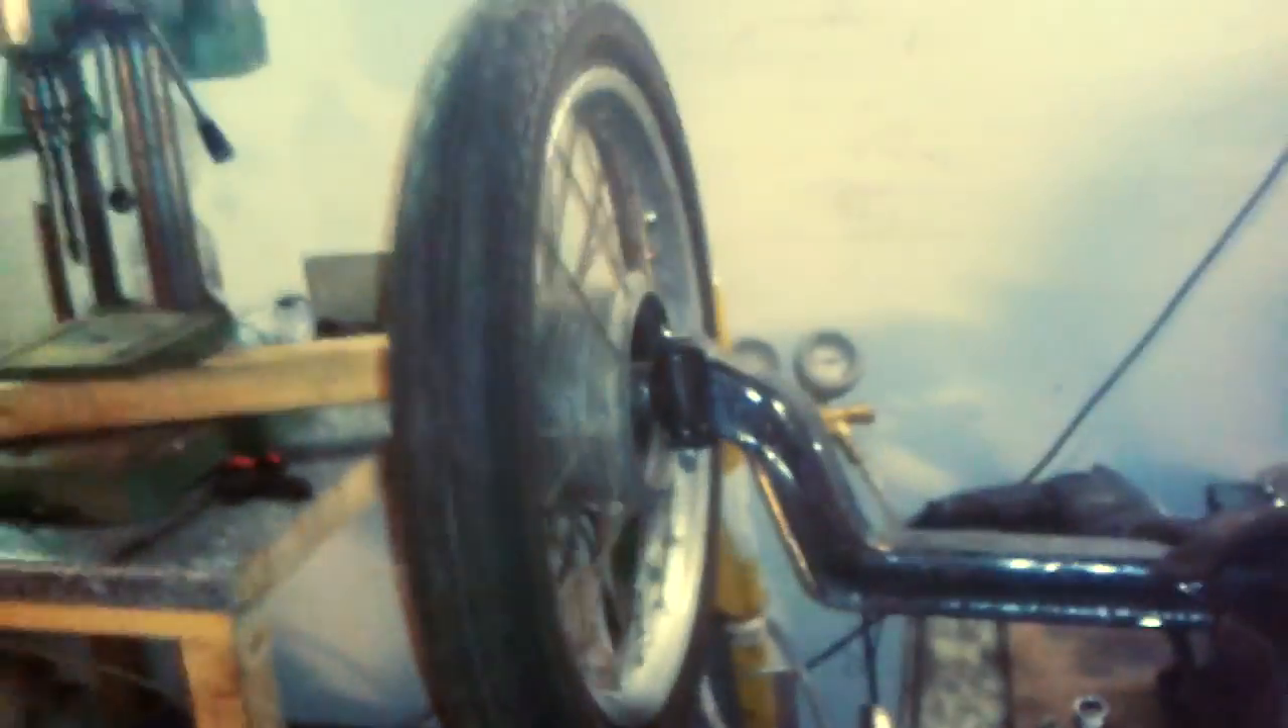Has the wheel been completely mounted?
Yes.